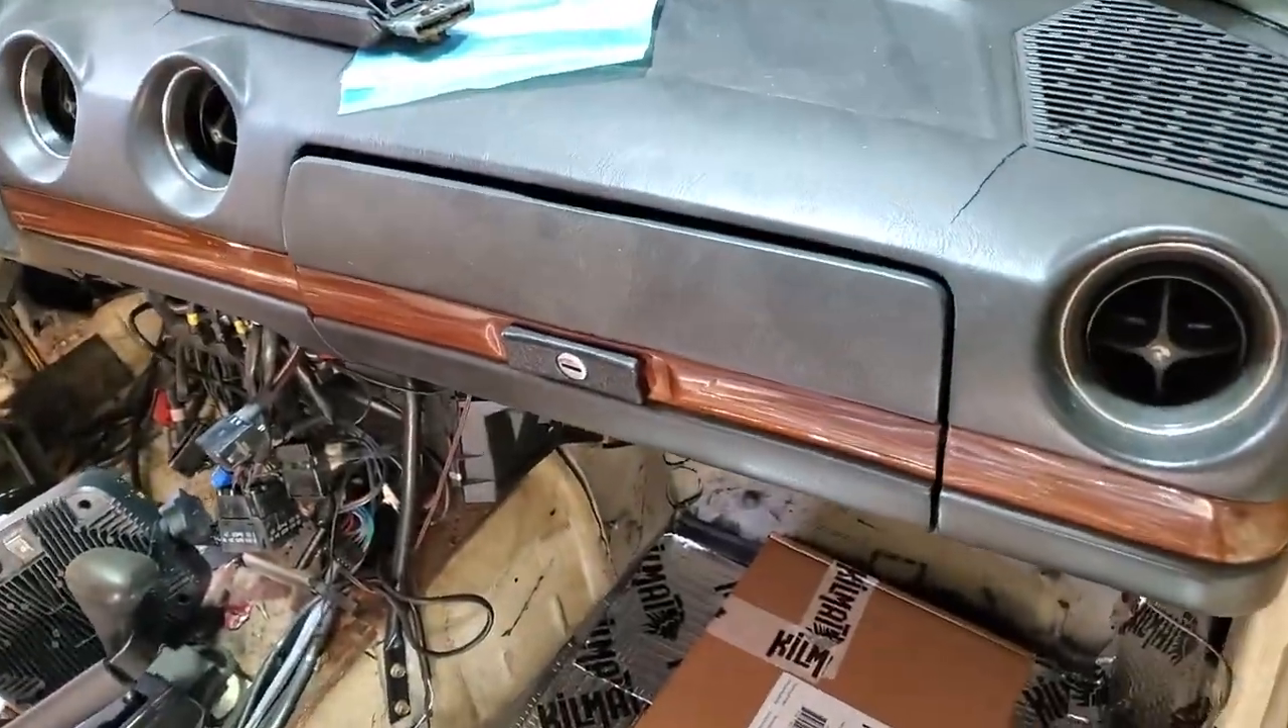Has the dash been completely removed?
No.